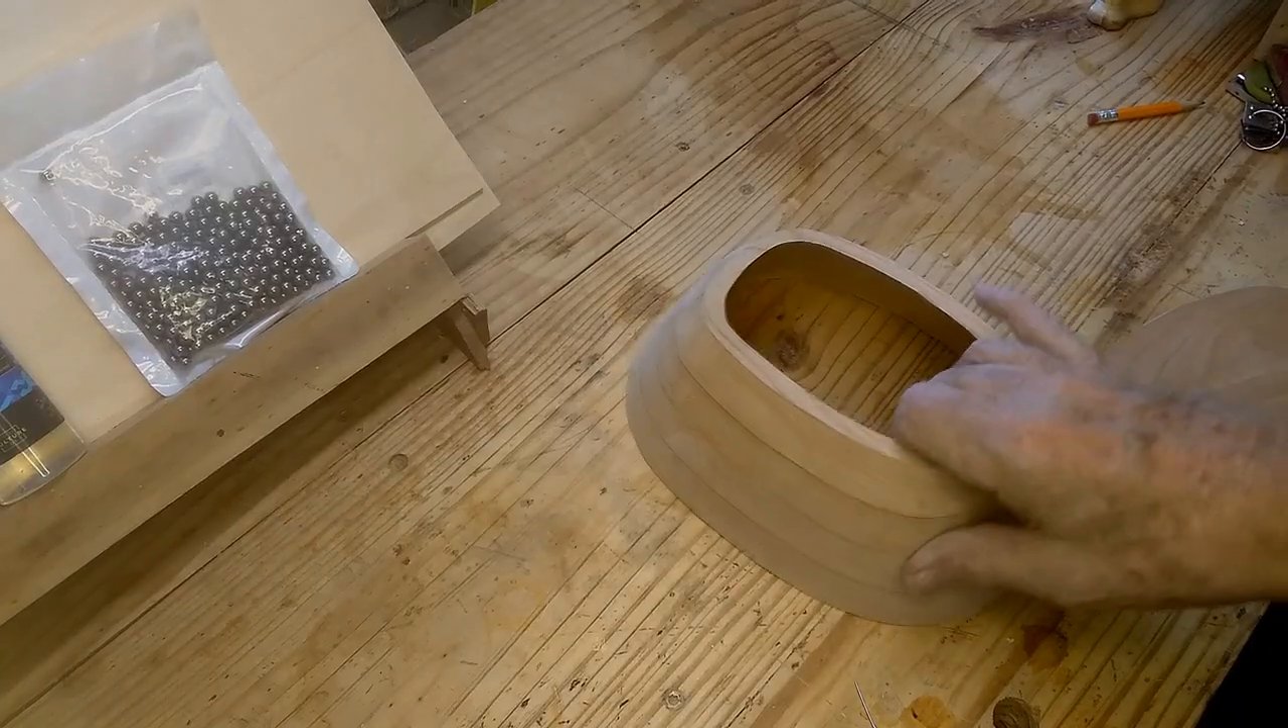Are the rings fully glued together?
Yes.